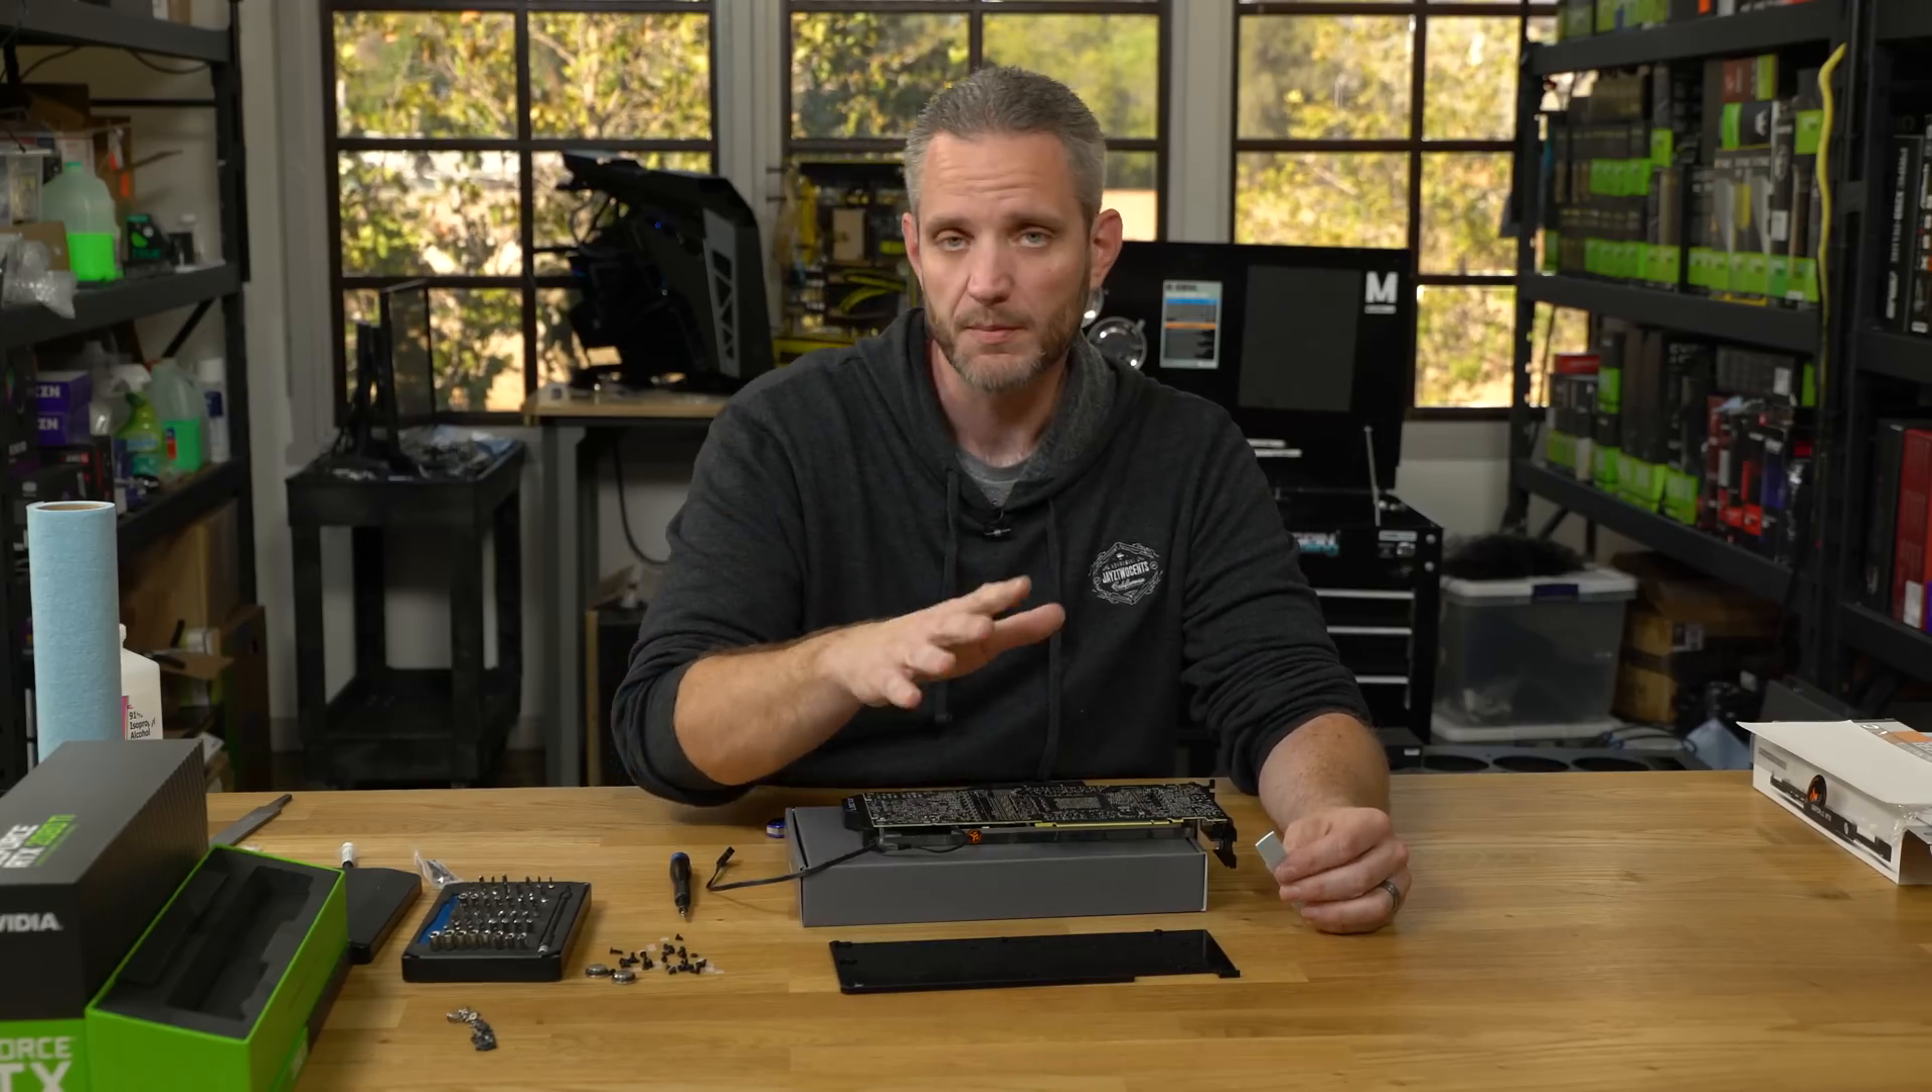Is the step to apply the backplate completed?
No.